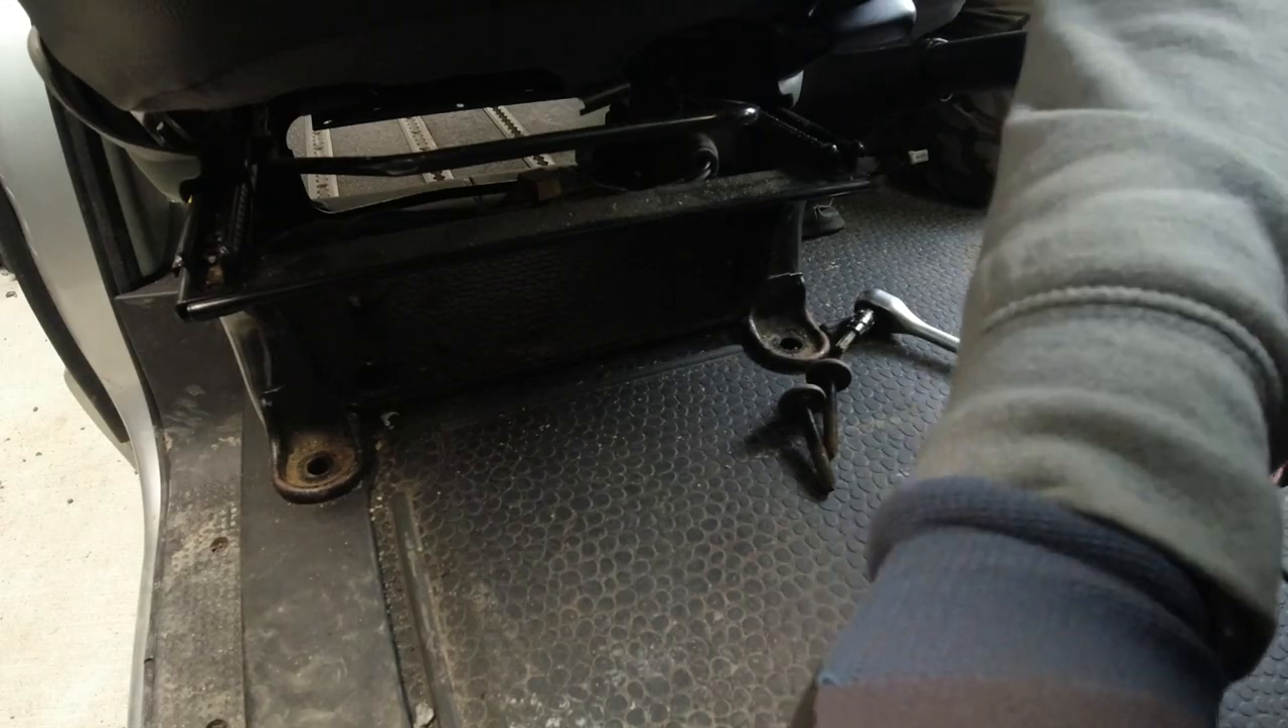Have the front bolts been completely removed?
Yes.